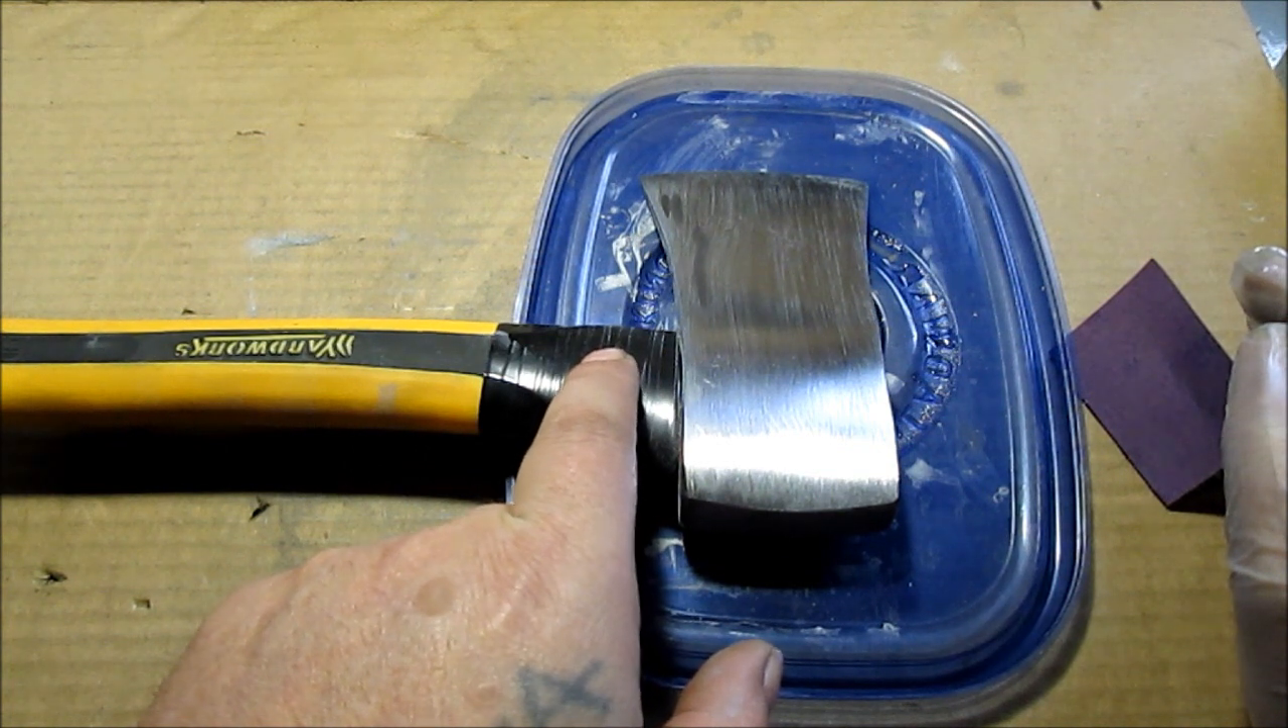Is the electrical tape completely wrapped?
Yes.